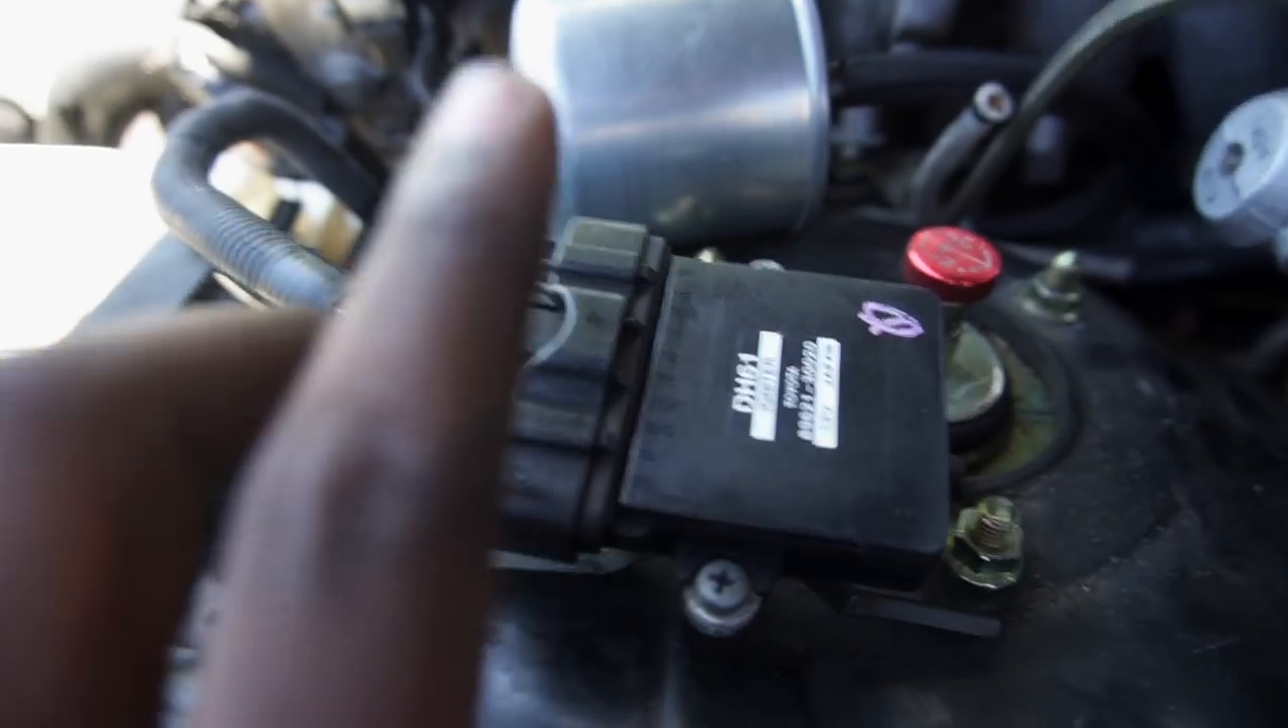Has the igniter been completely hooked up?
Yes.